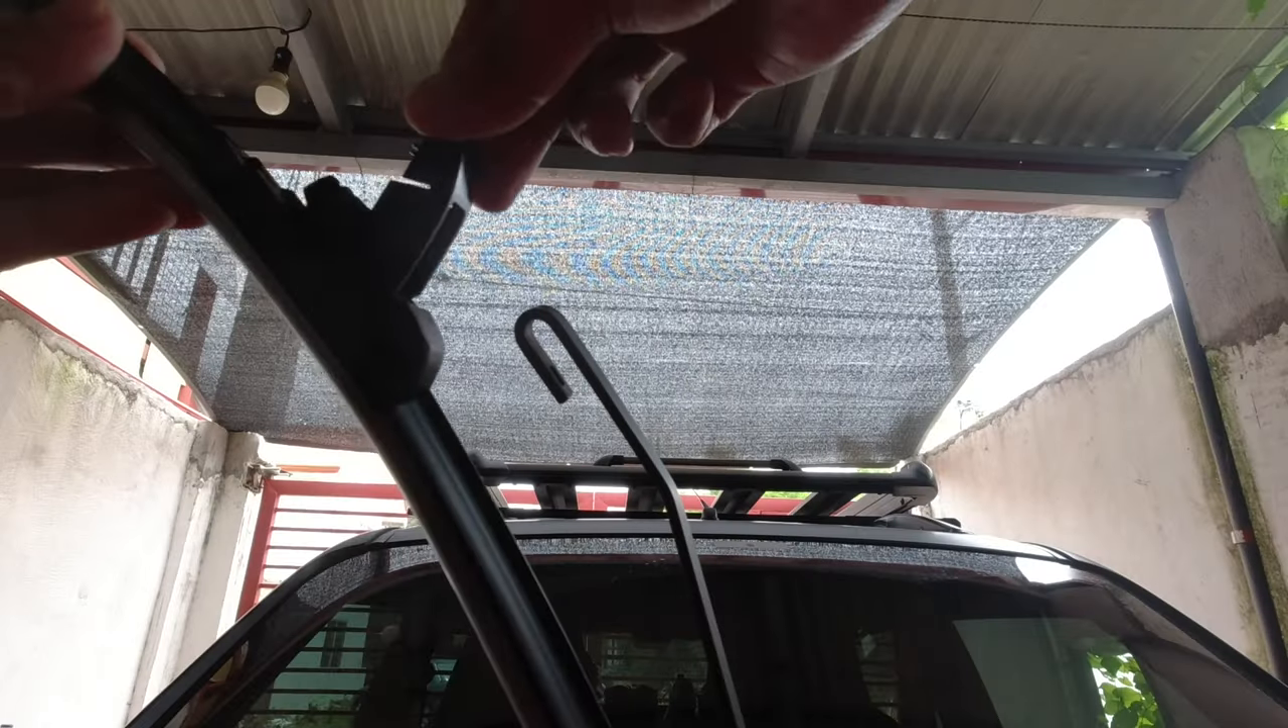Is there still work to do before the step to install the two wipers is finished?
Yes.